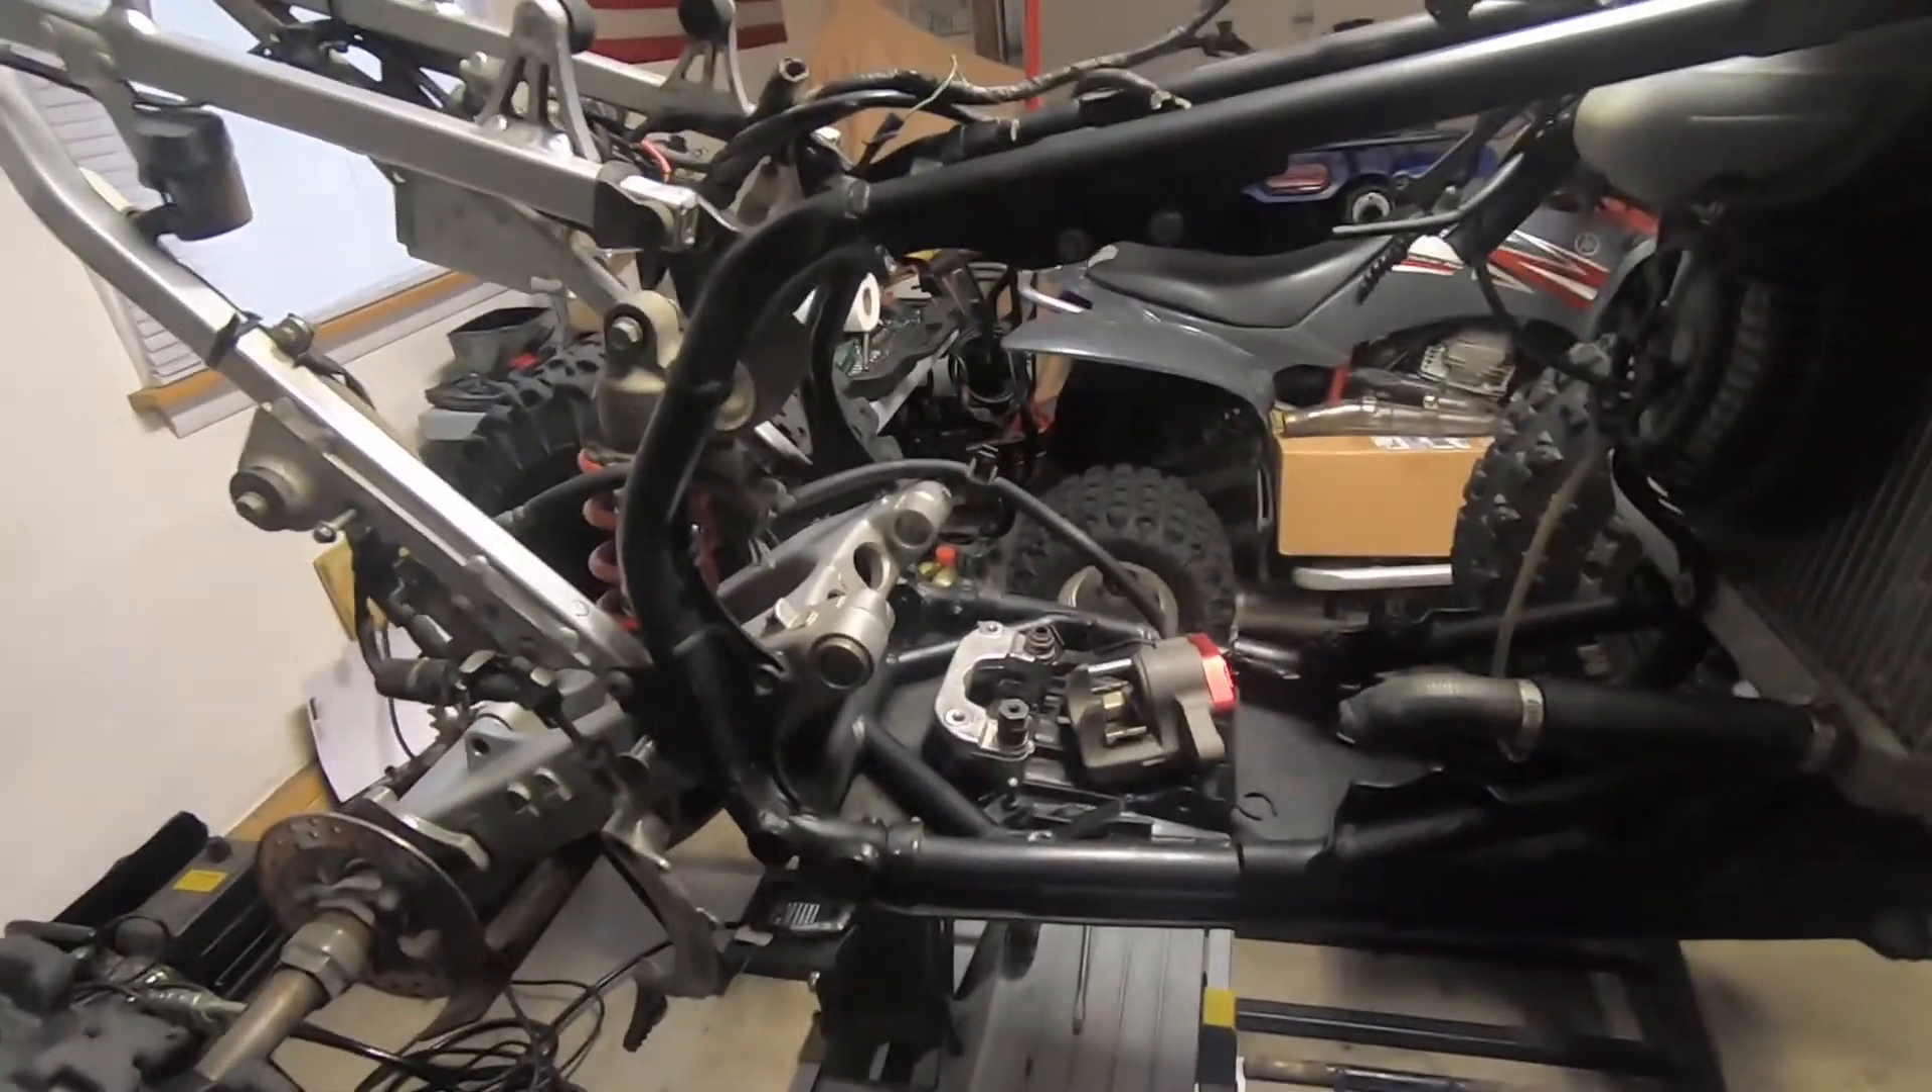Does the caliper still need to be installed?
Yes.